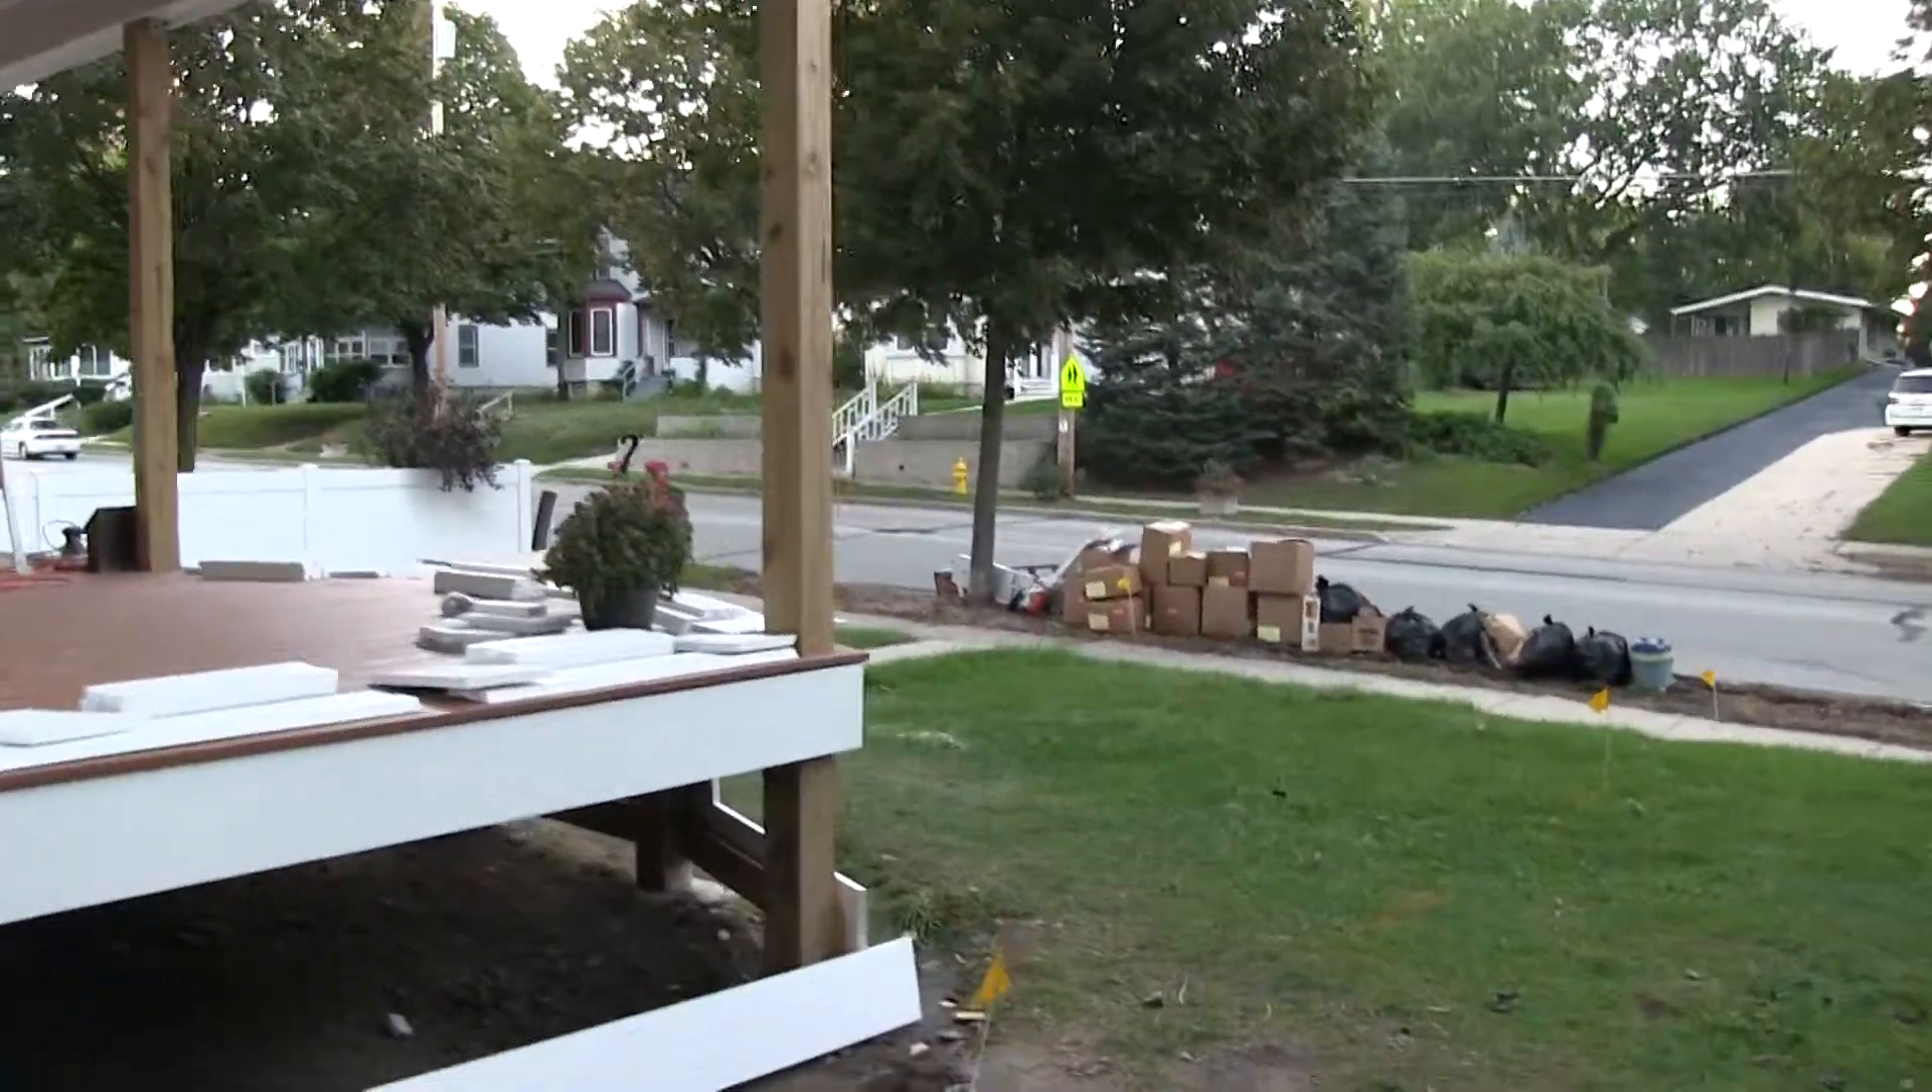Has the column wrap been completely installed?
No.